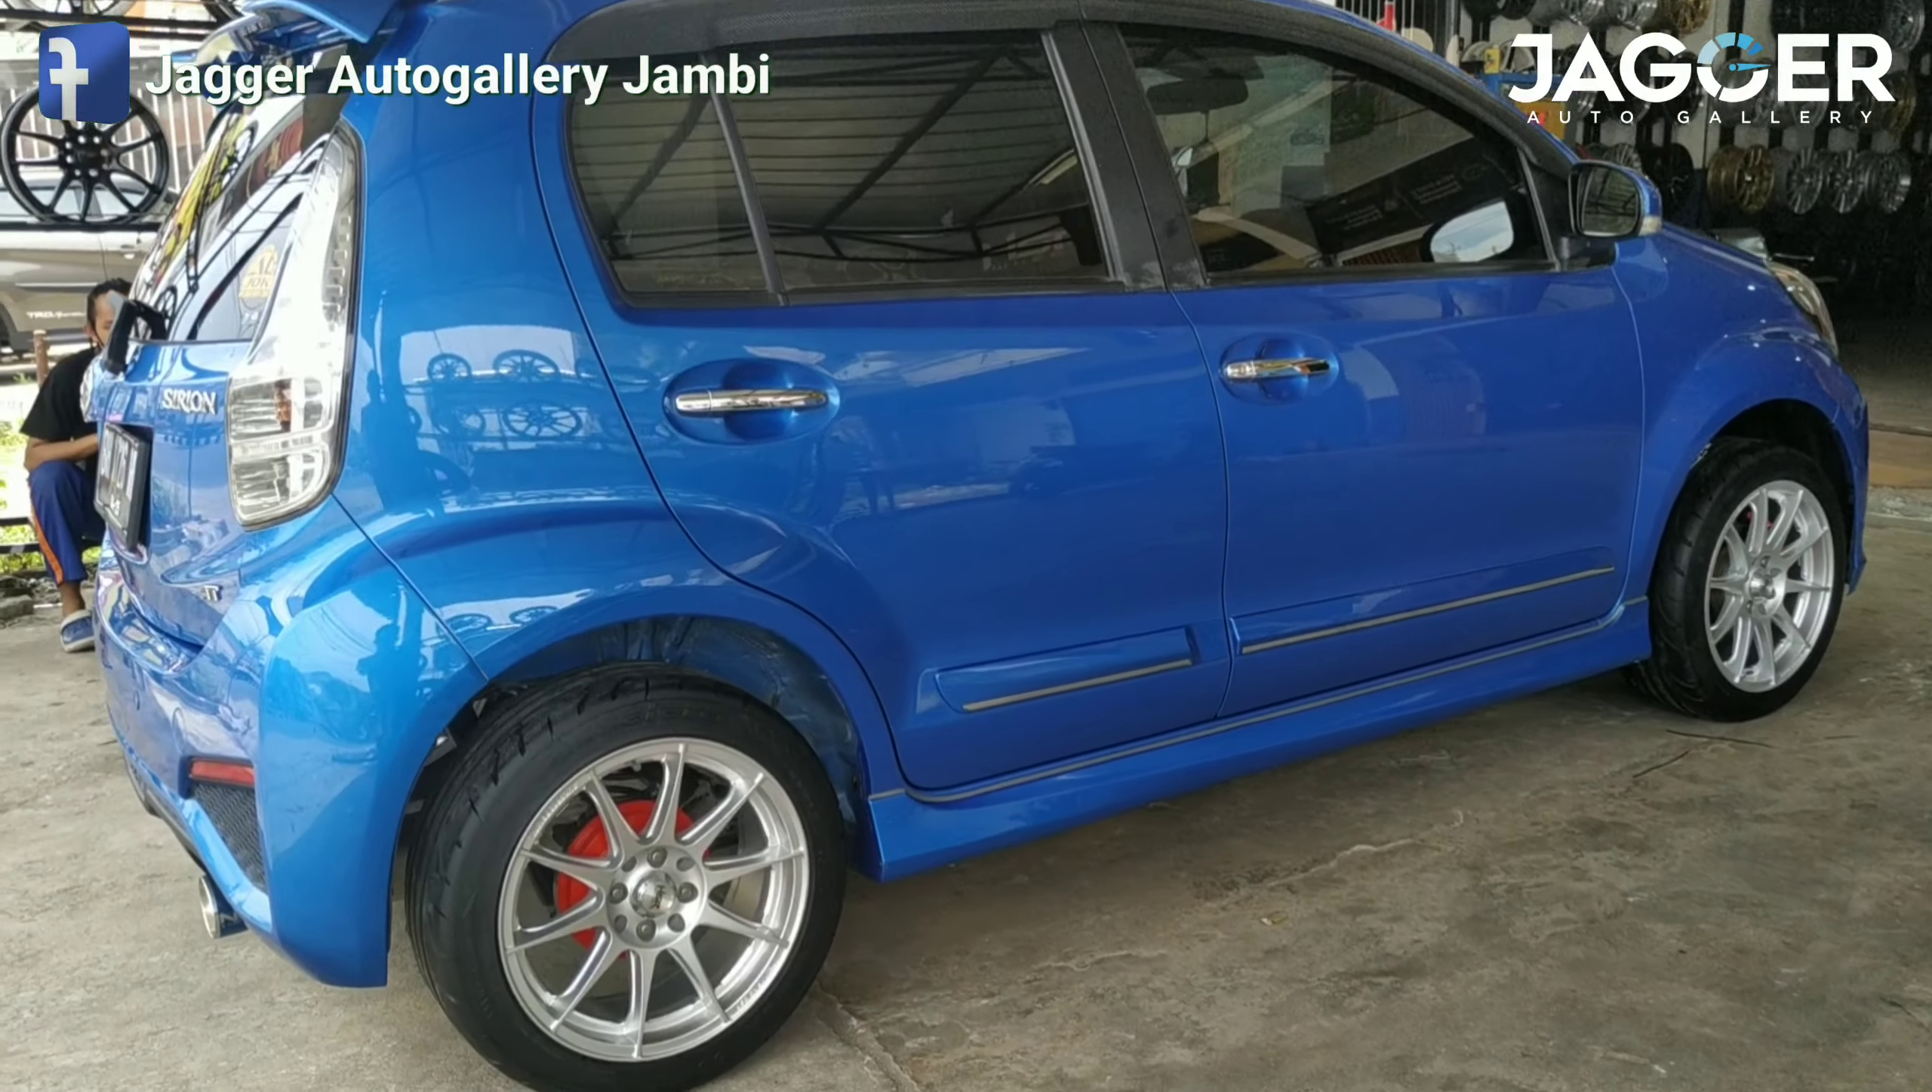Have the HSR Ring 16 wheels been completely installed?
Yes.